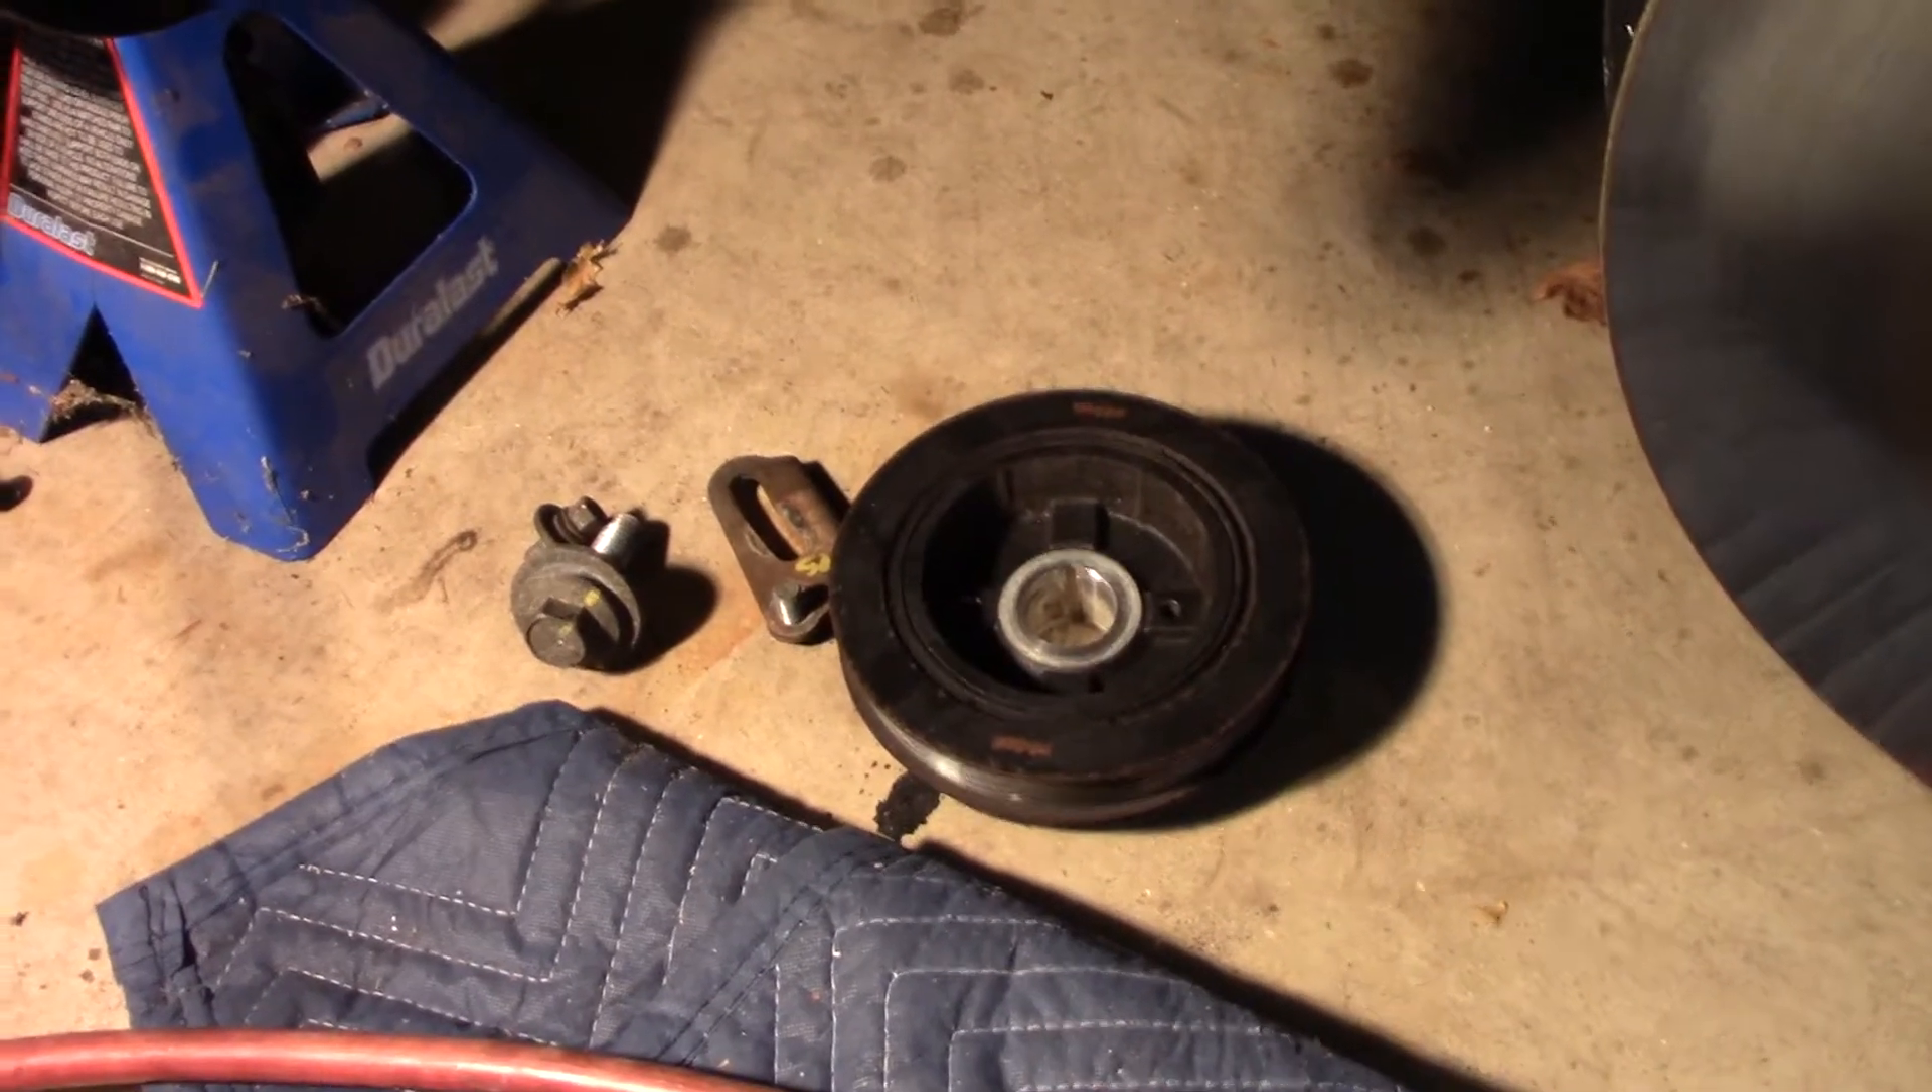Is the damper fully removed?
Yes.